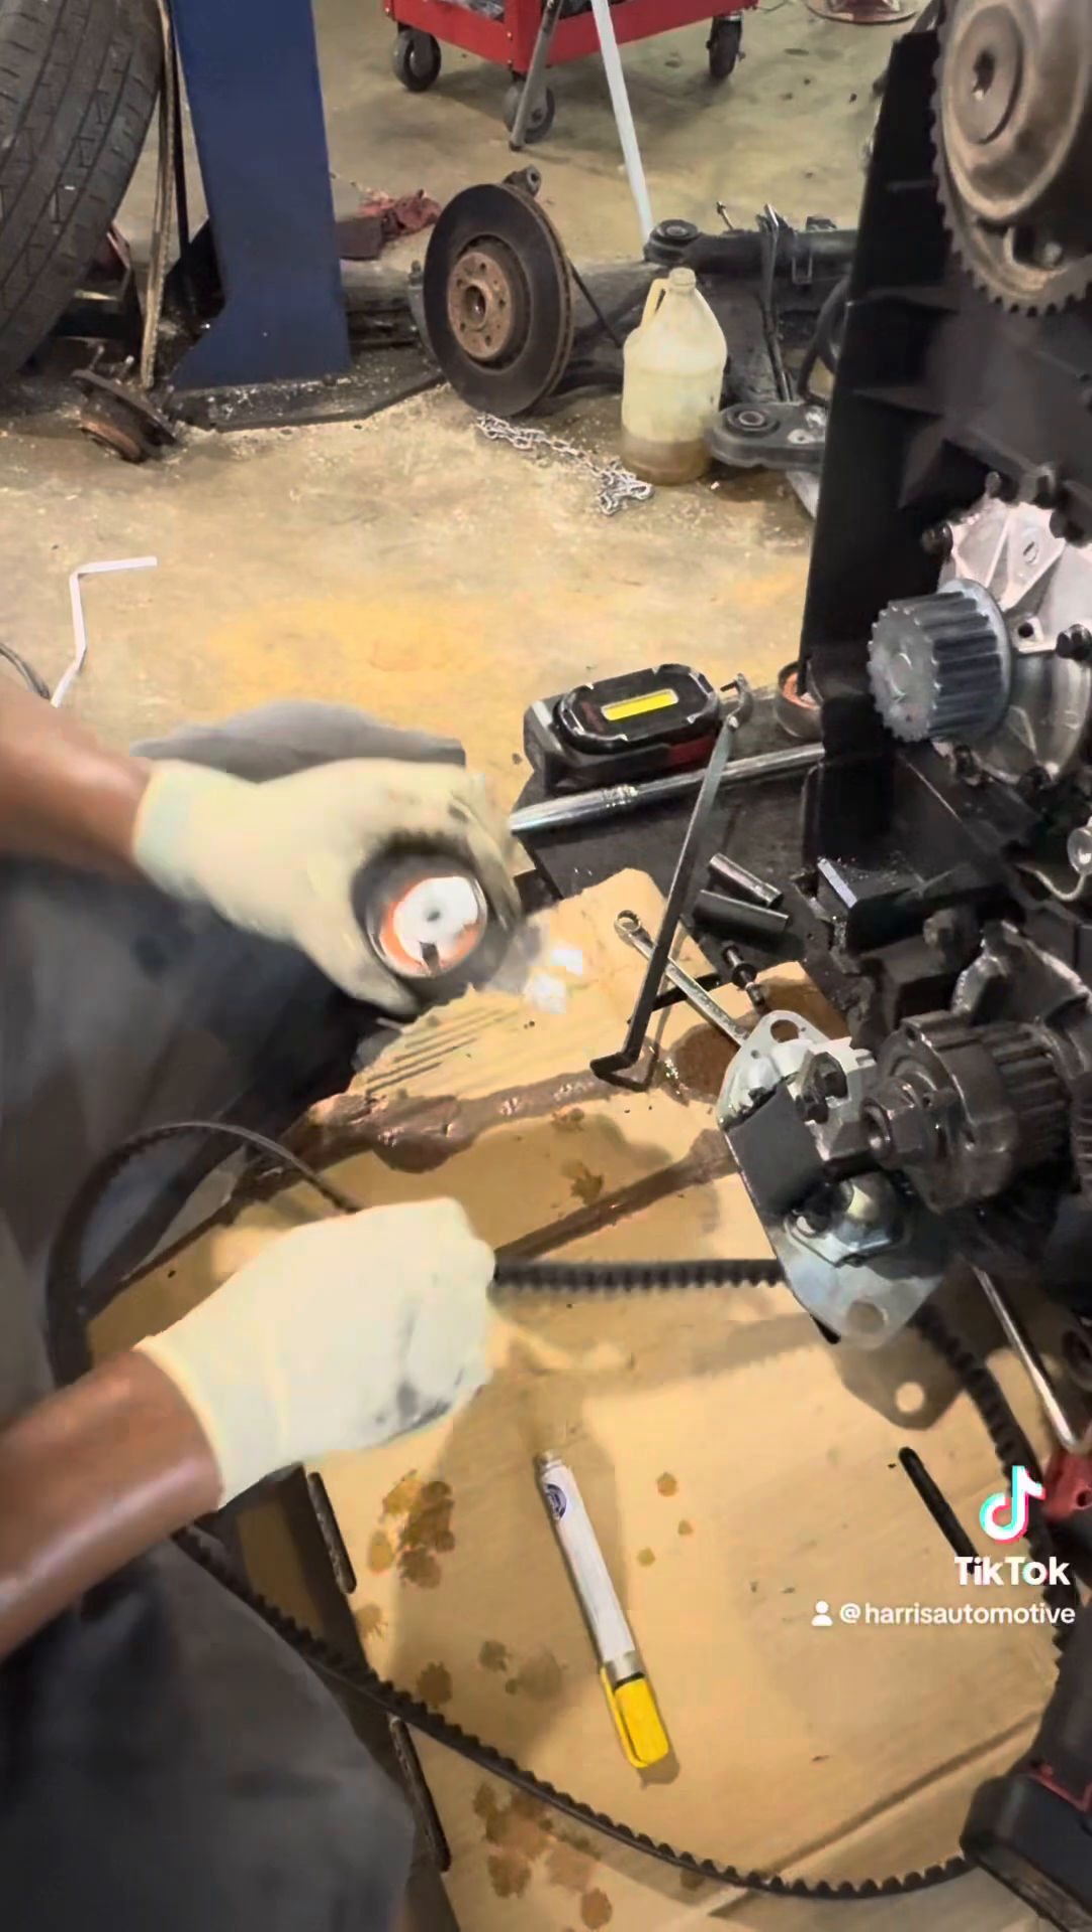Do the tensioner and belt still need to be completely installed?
Yes.